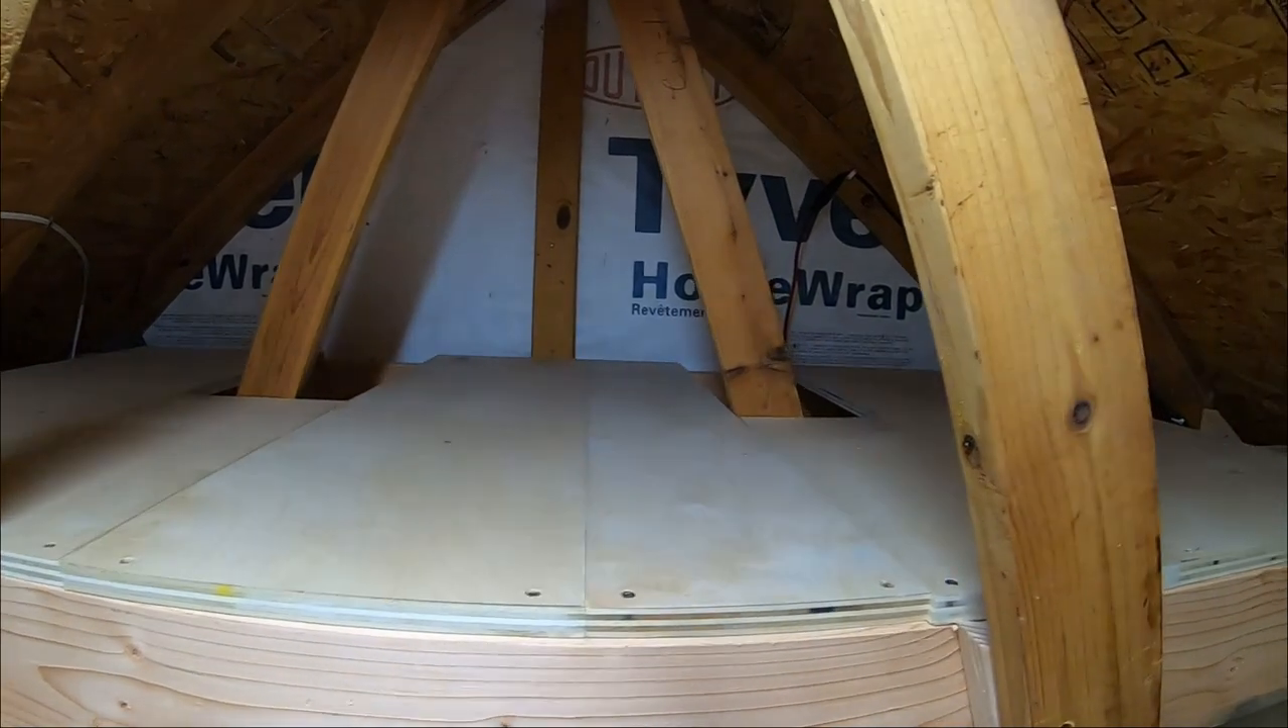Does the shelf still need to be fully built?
No.